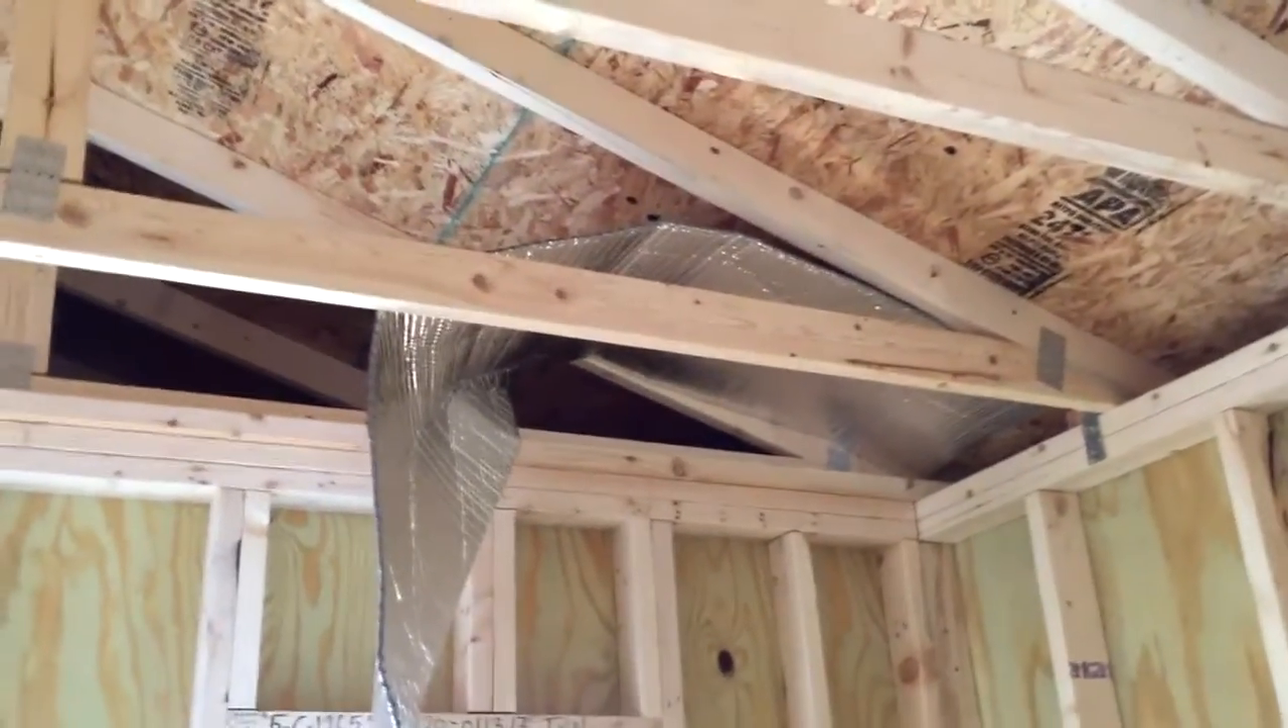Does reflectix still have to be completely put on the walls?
Yes.